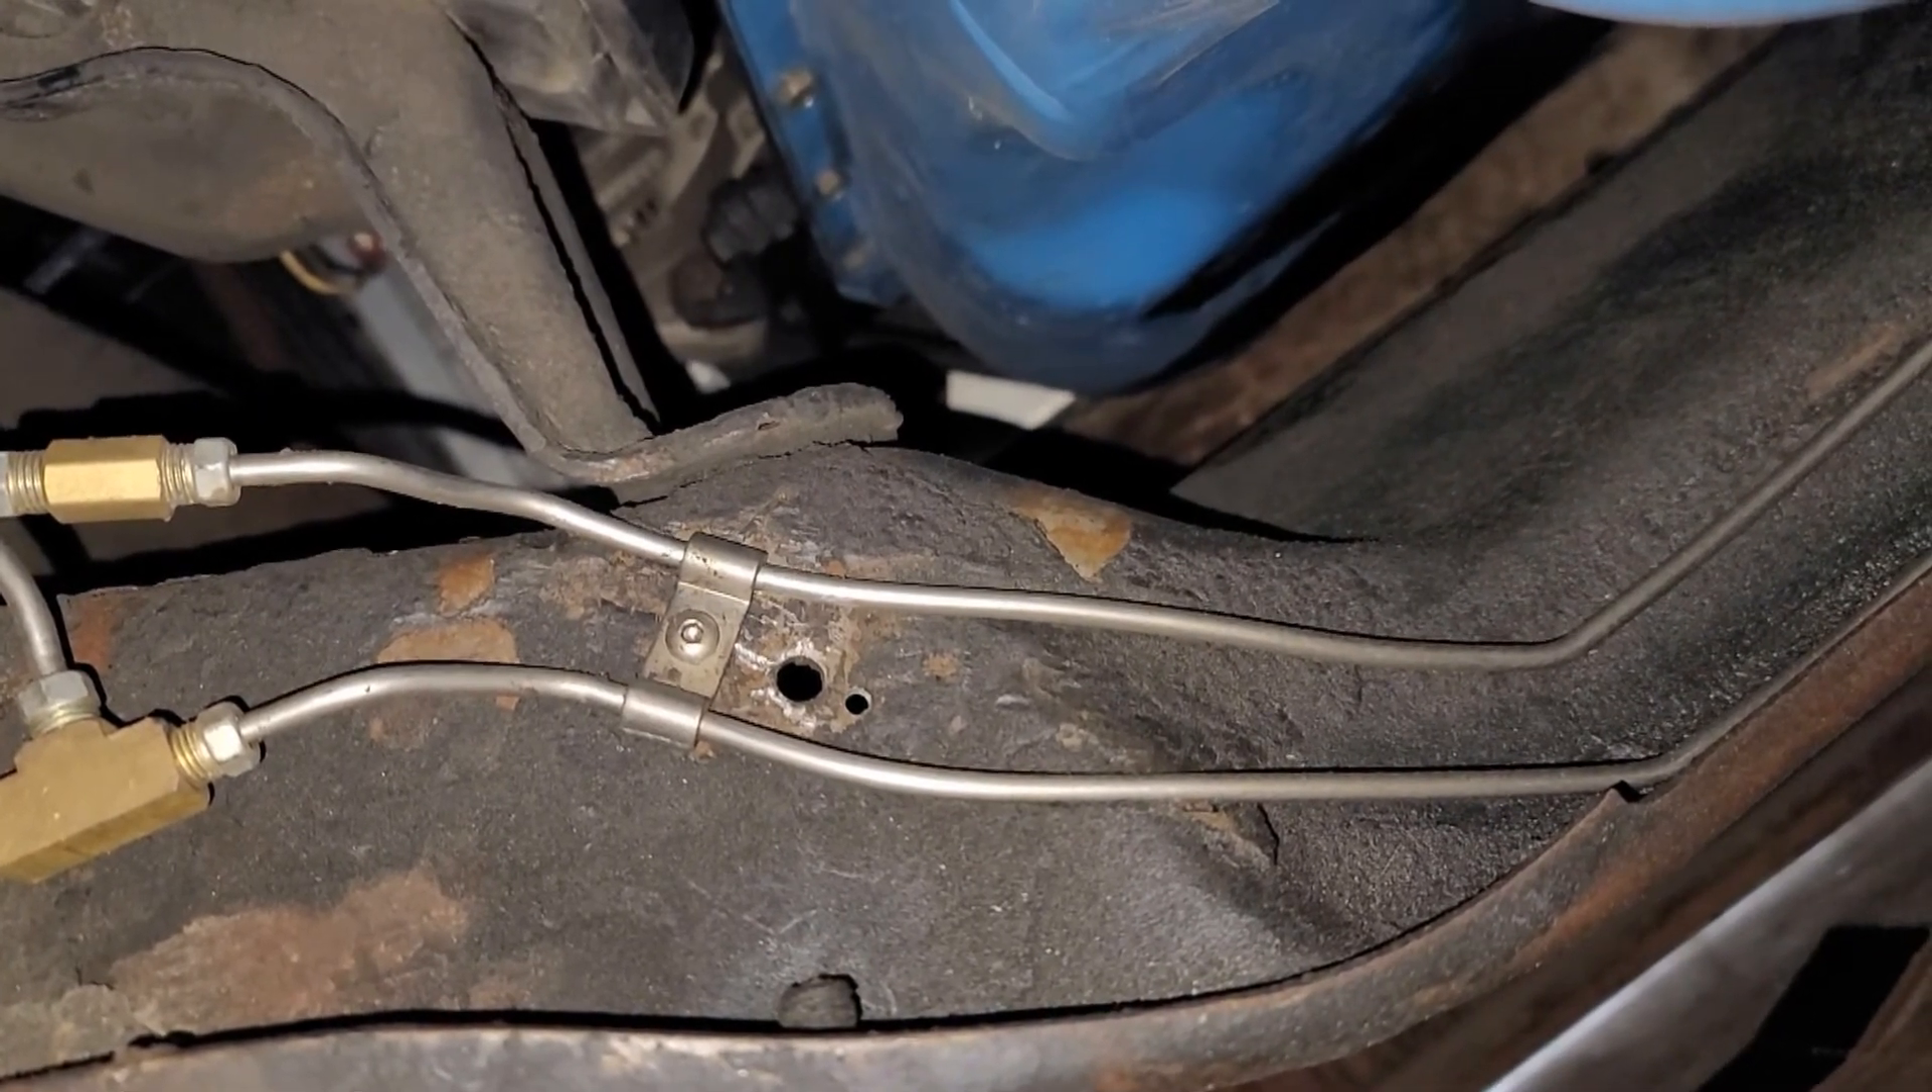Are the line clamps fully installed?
Yes.